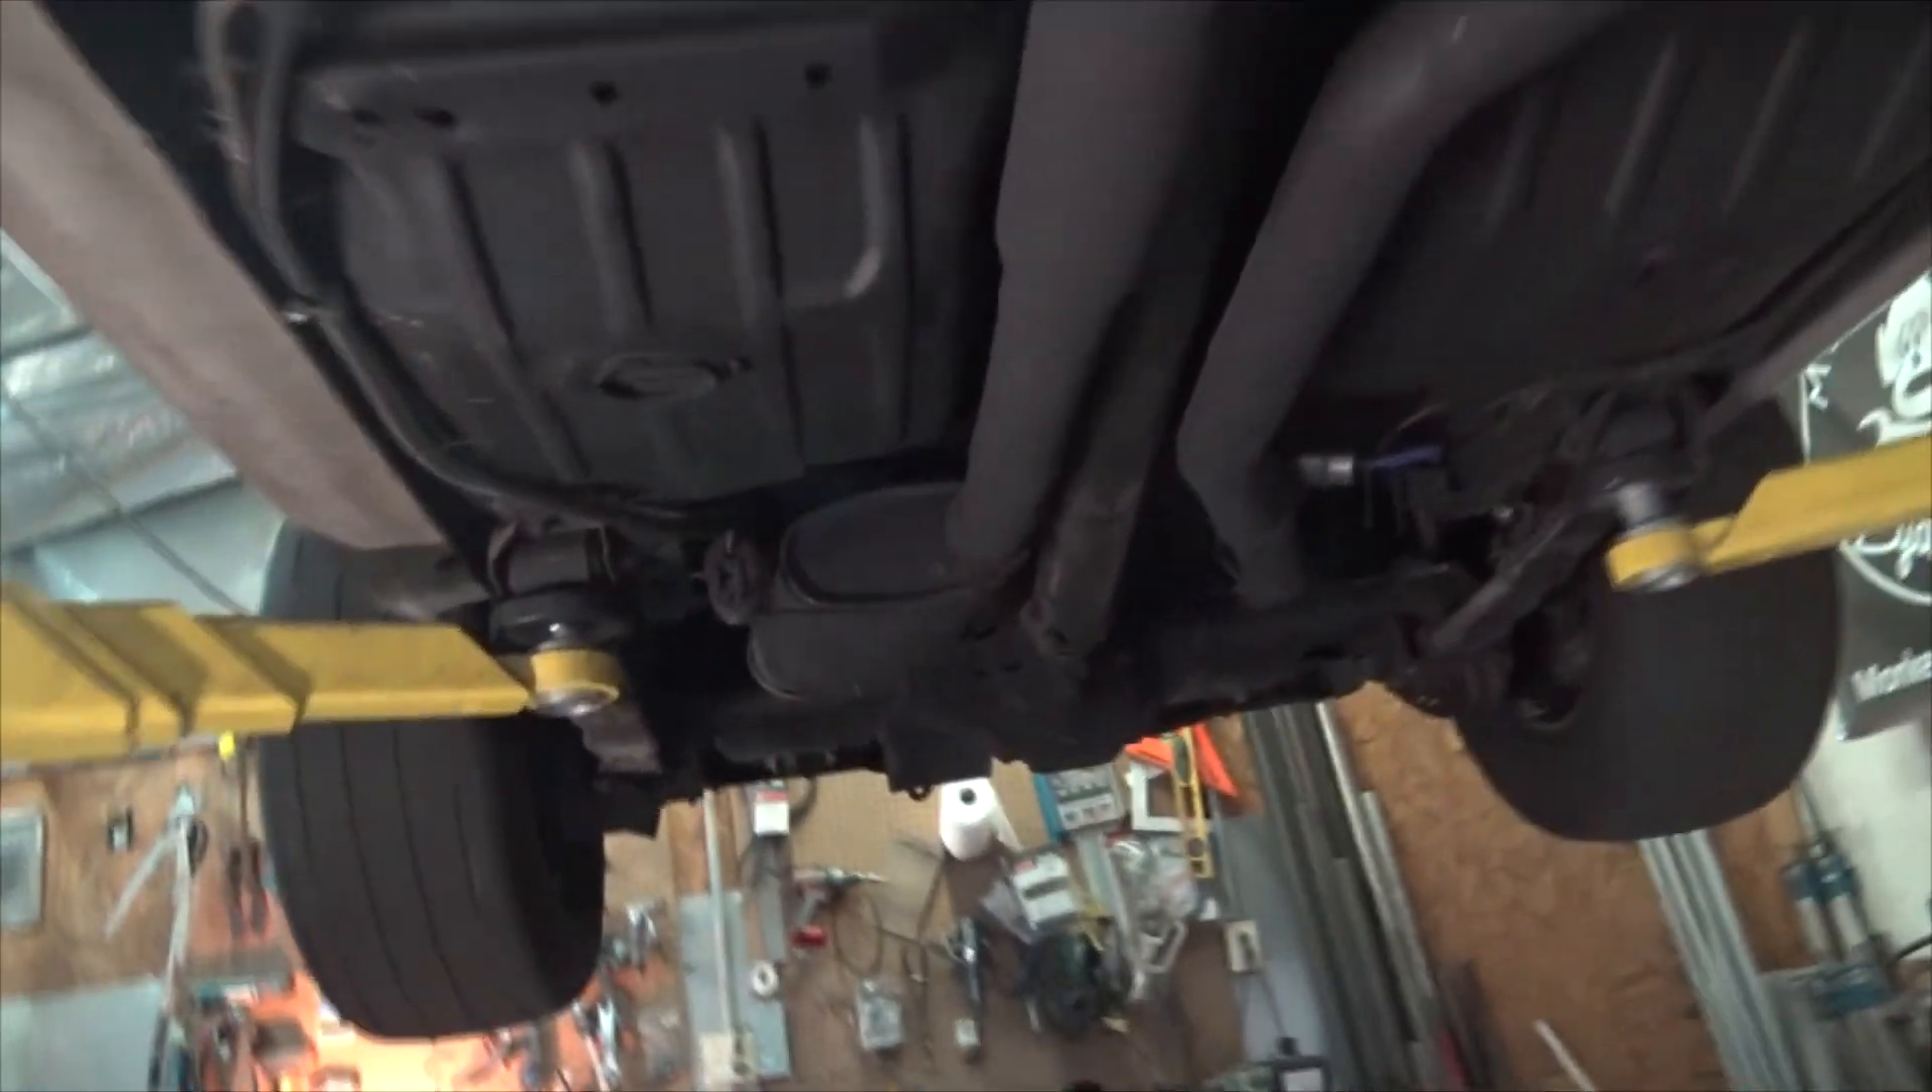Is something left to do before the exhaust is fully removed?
Yes.